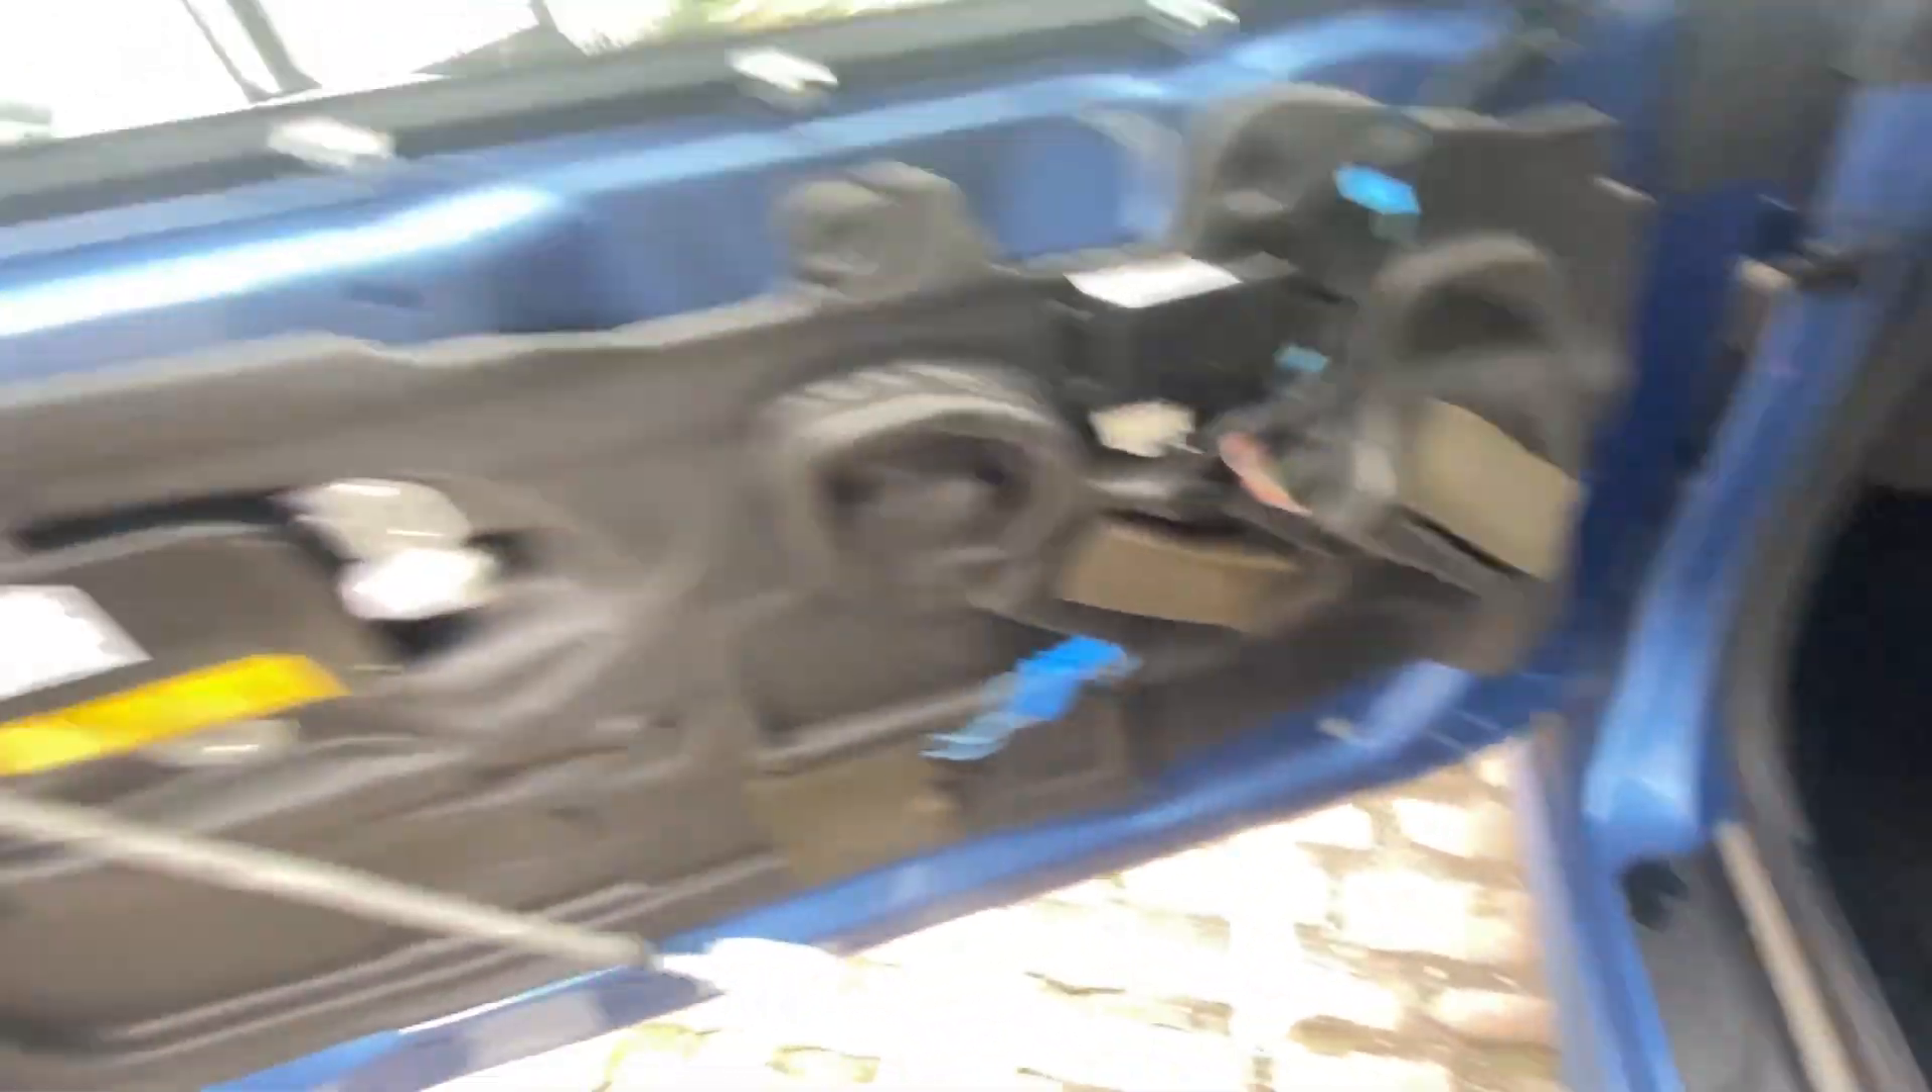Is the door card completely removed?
Yes.